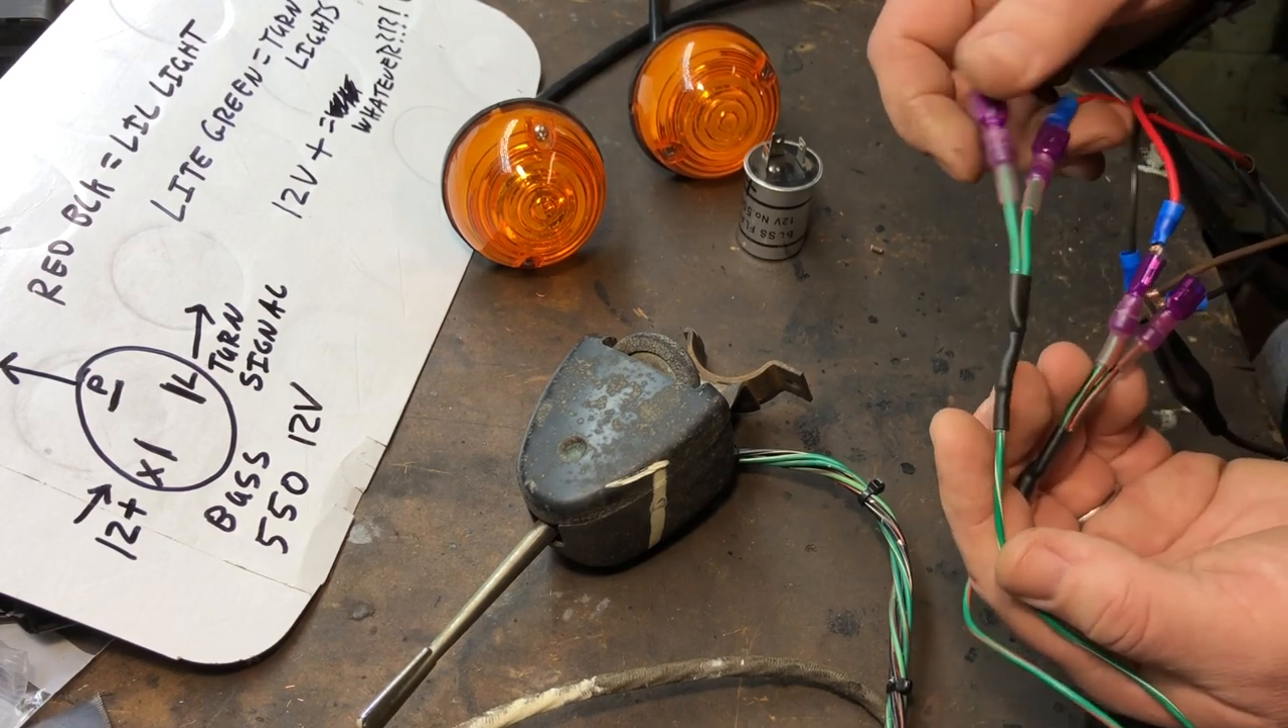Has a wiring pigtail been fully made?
Yes.